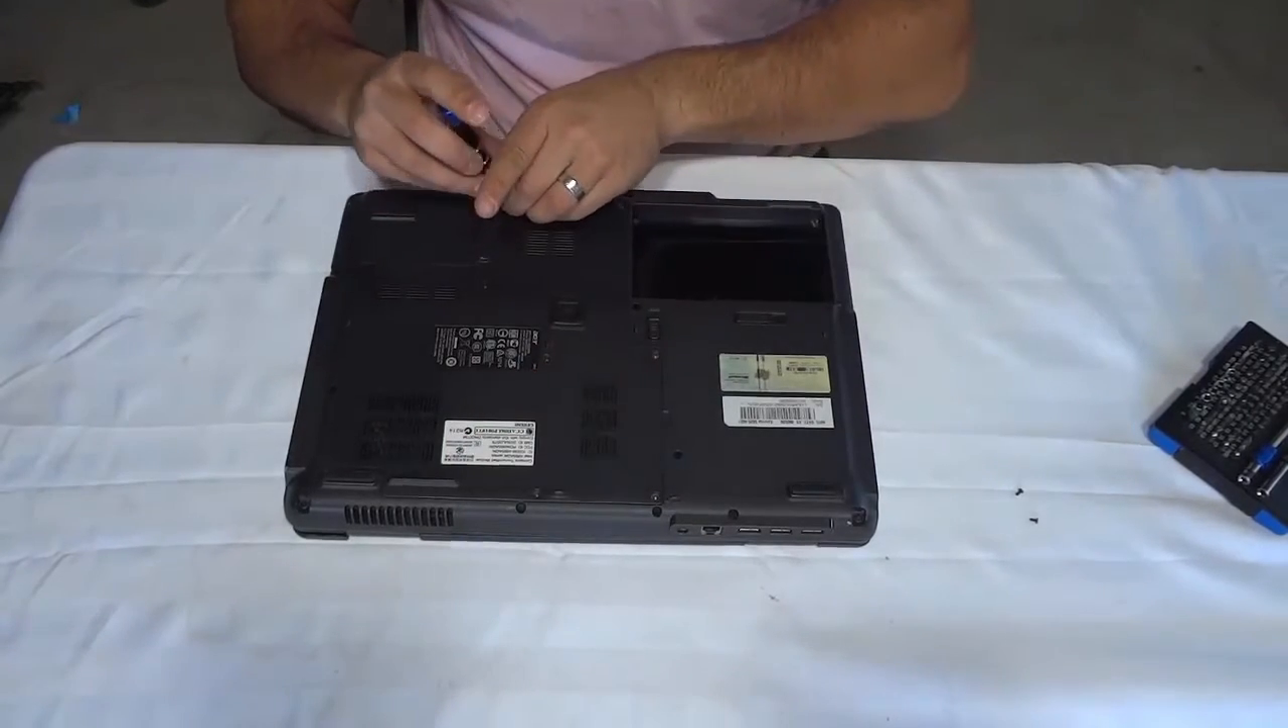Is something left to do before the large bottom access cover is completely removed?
Yes.